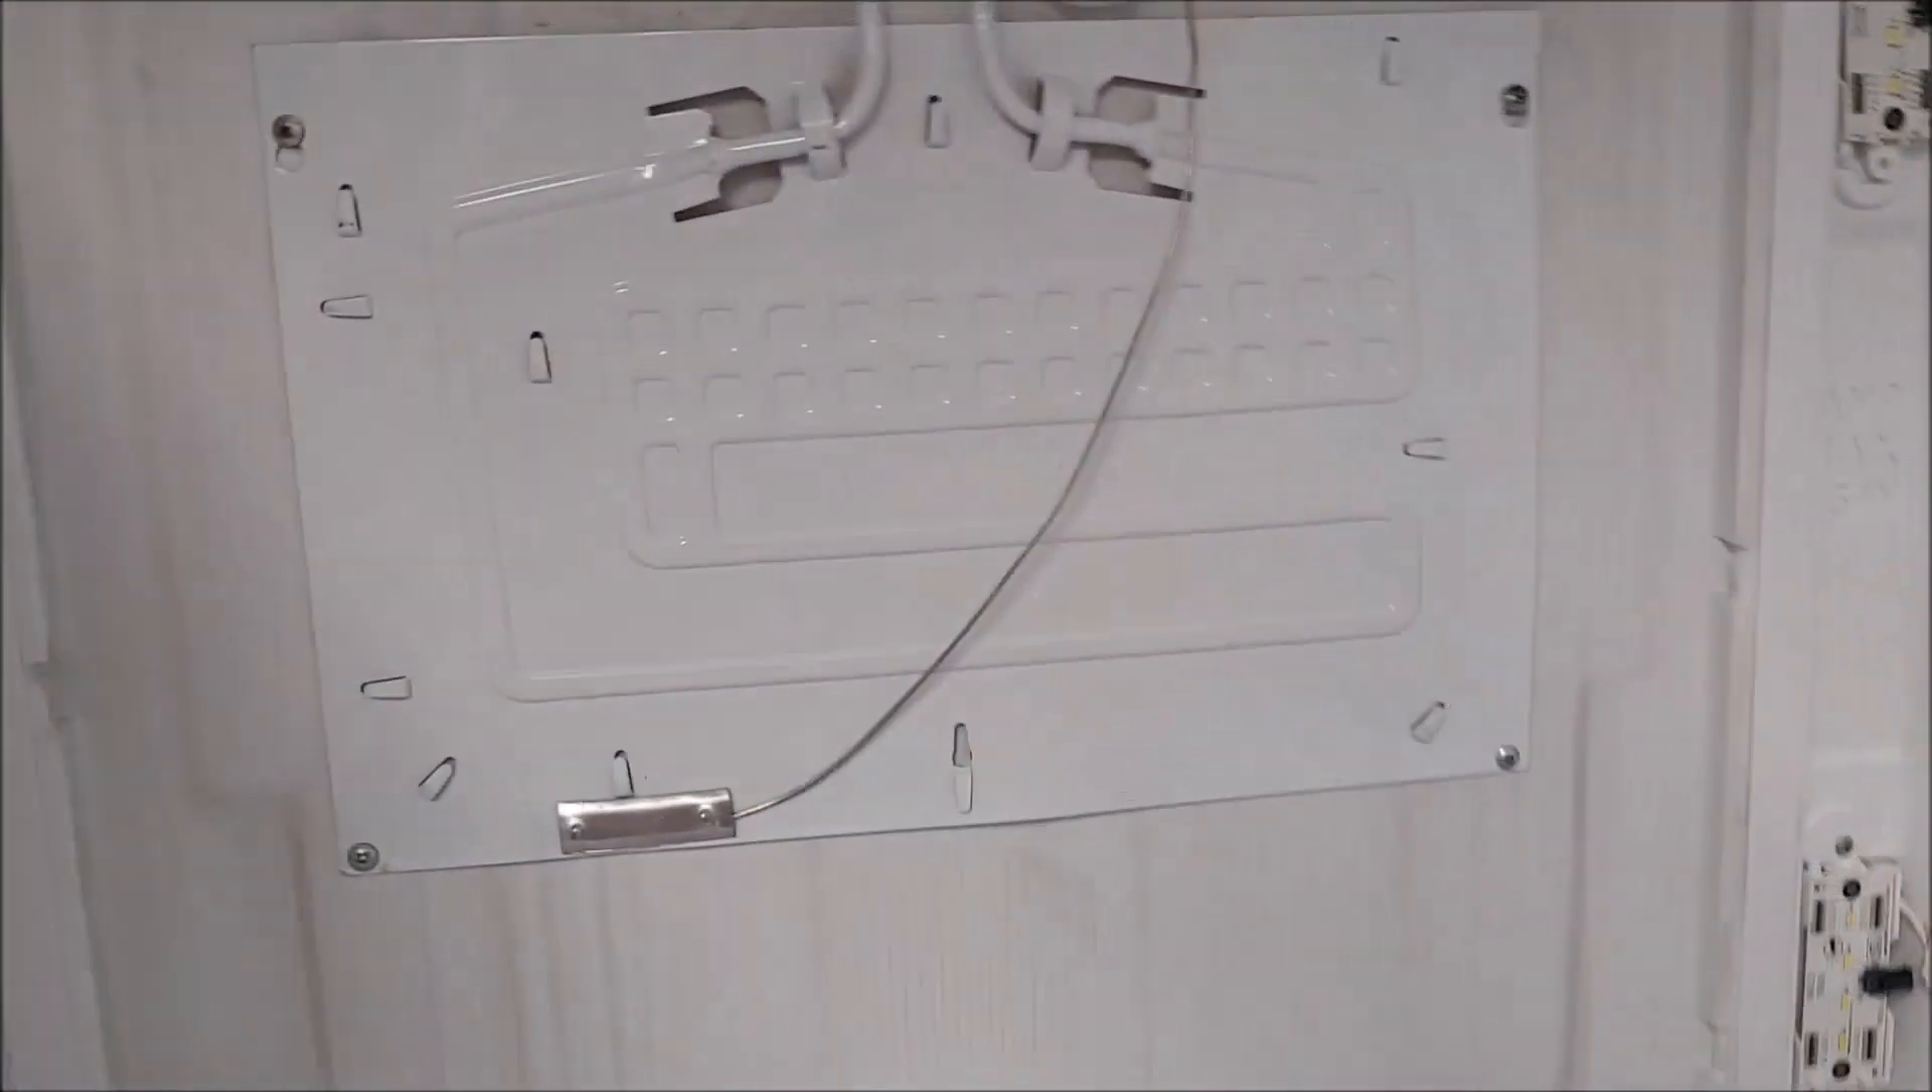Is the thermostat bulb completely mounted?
Yes.